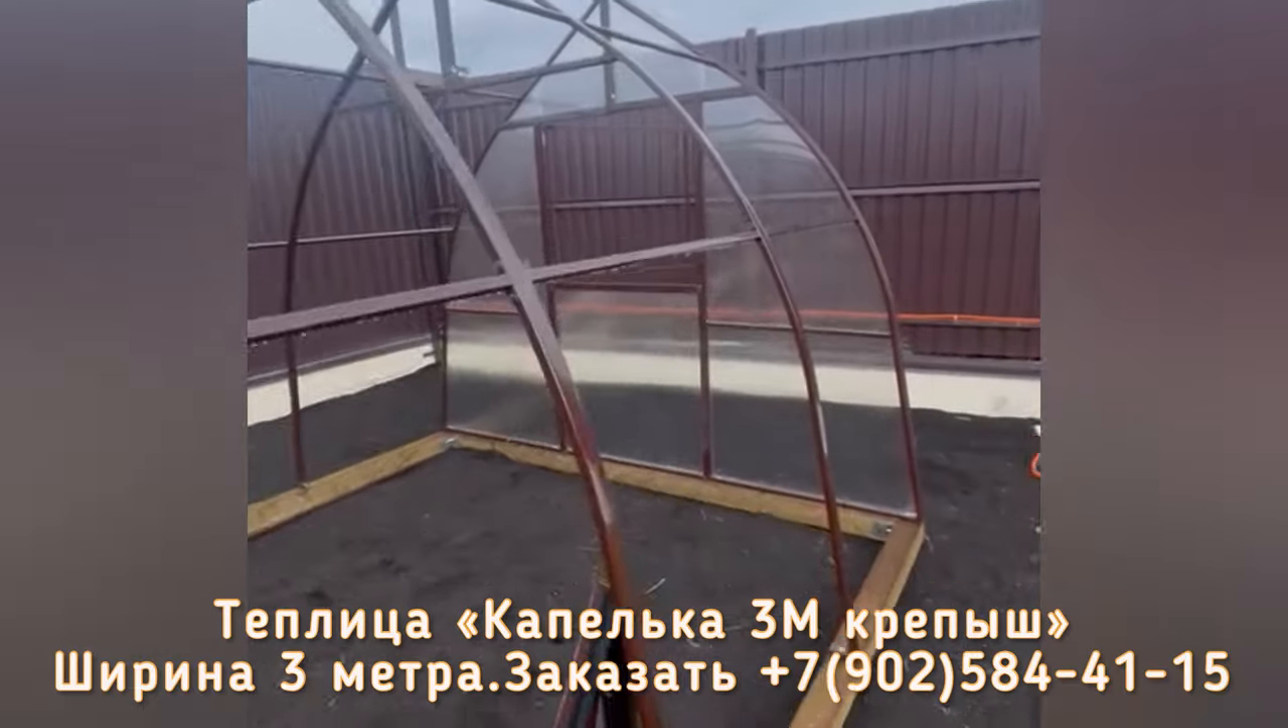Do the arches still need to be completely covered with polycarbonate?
Yes.